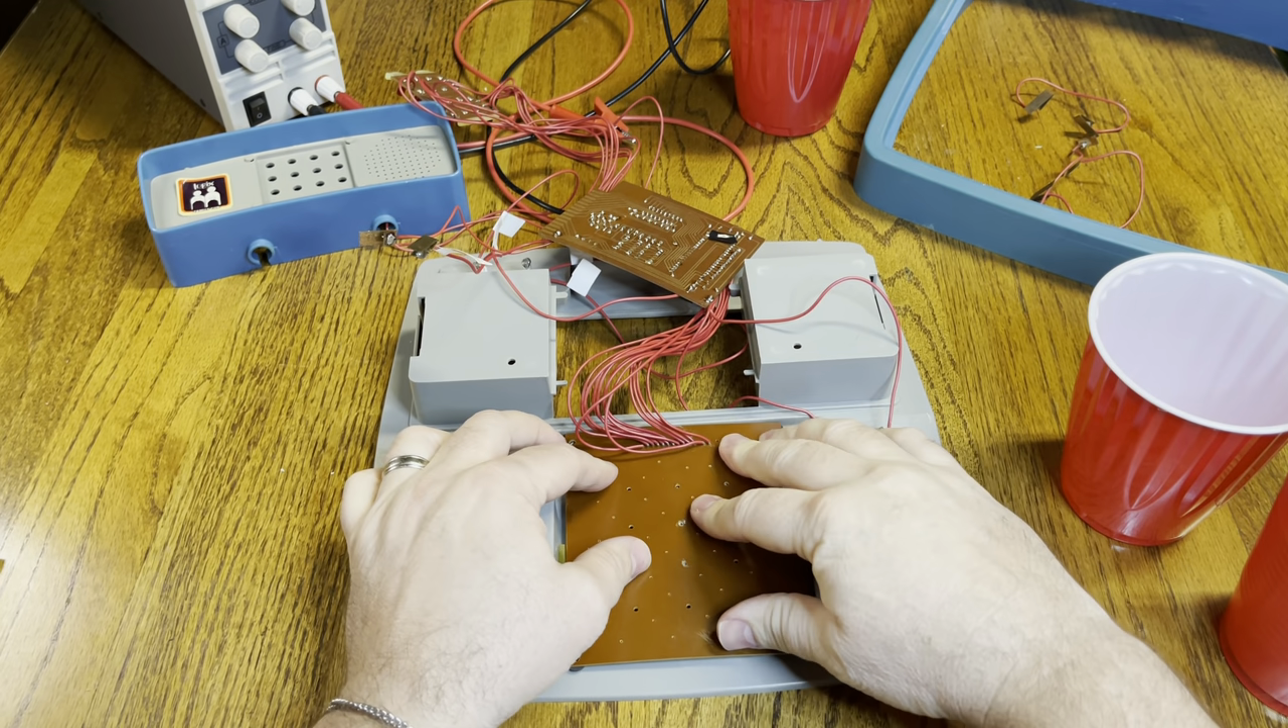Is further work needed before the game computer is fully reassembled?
Yes.